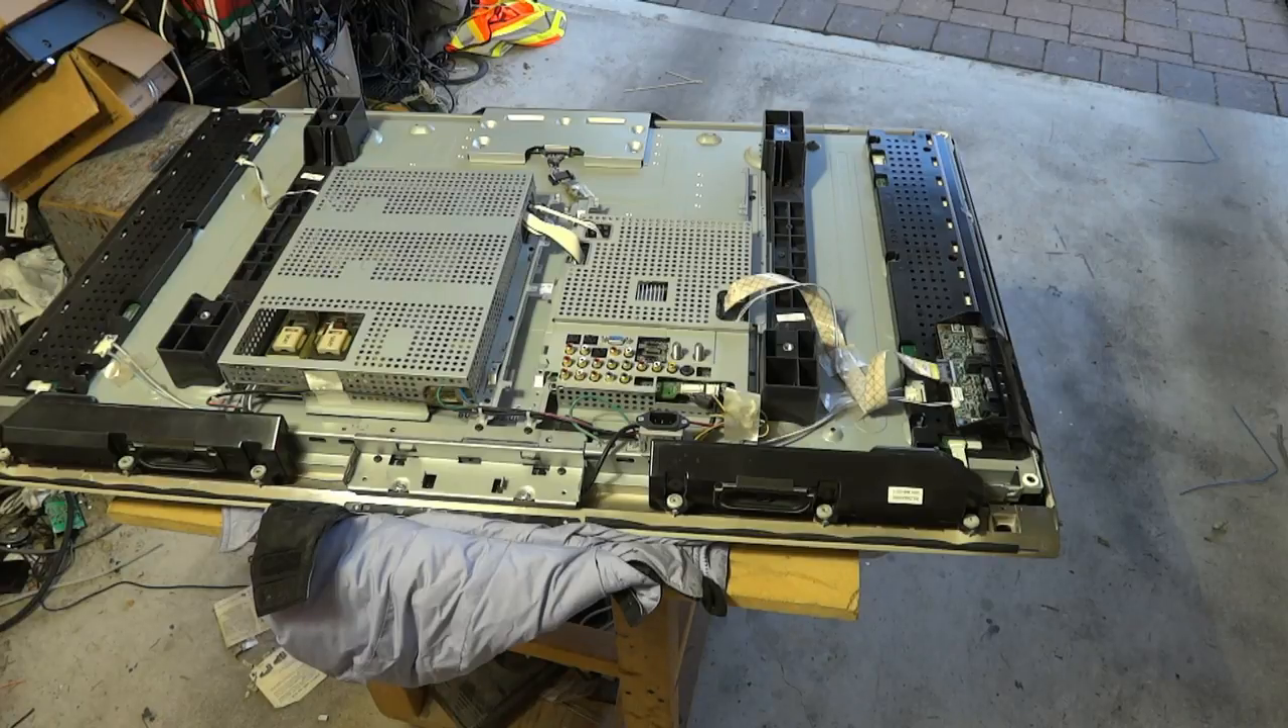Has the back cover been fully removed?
Yes.